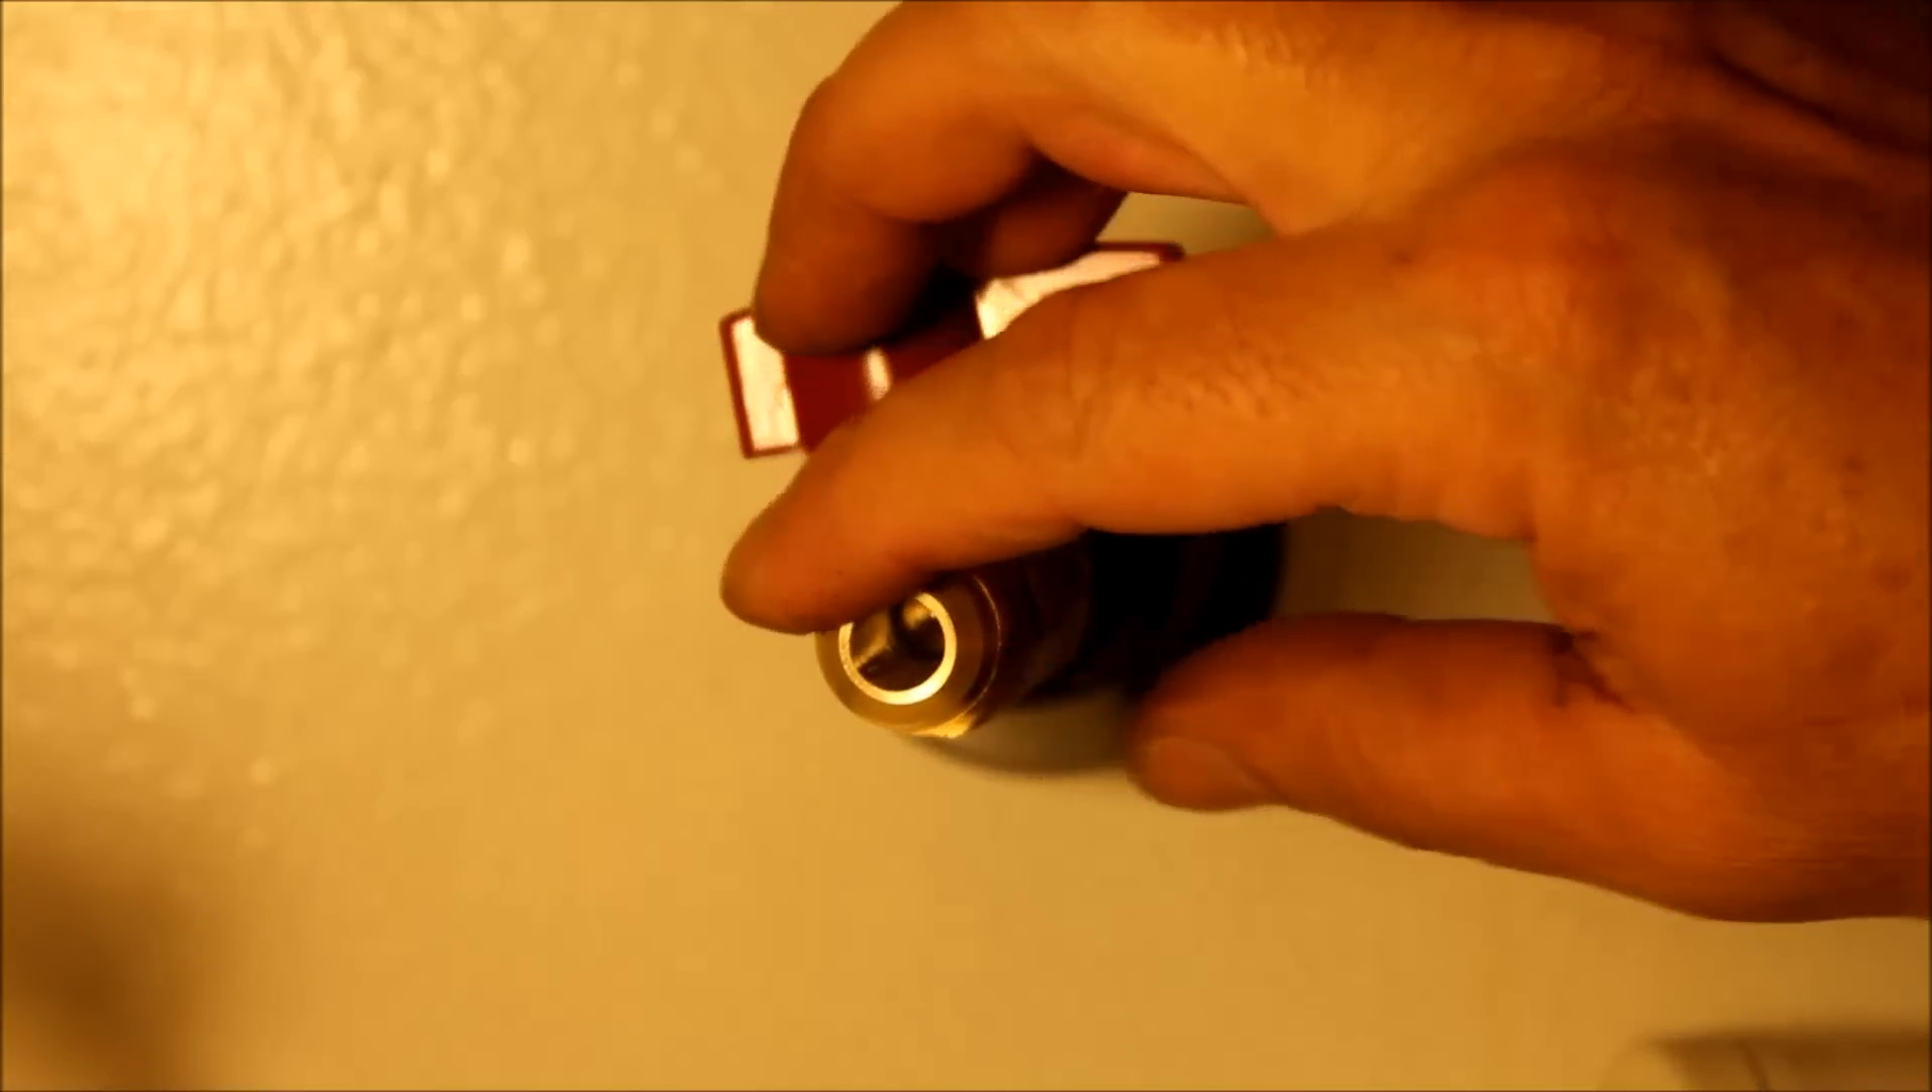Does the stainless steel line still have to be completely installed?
Yes.